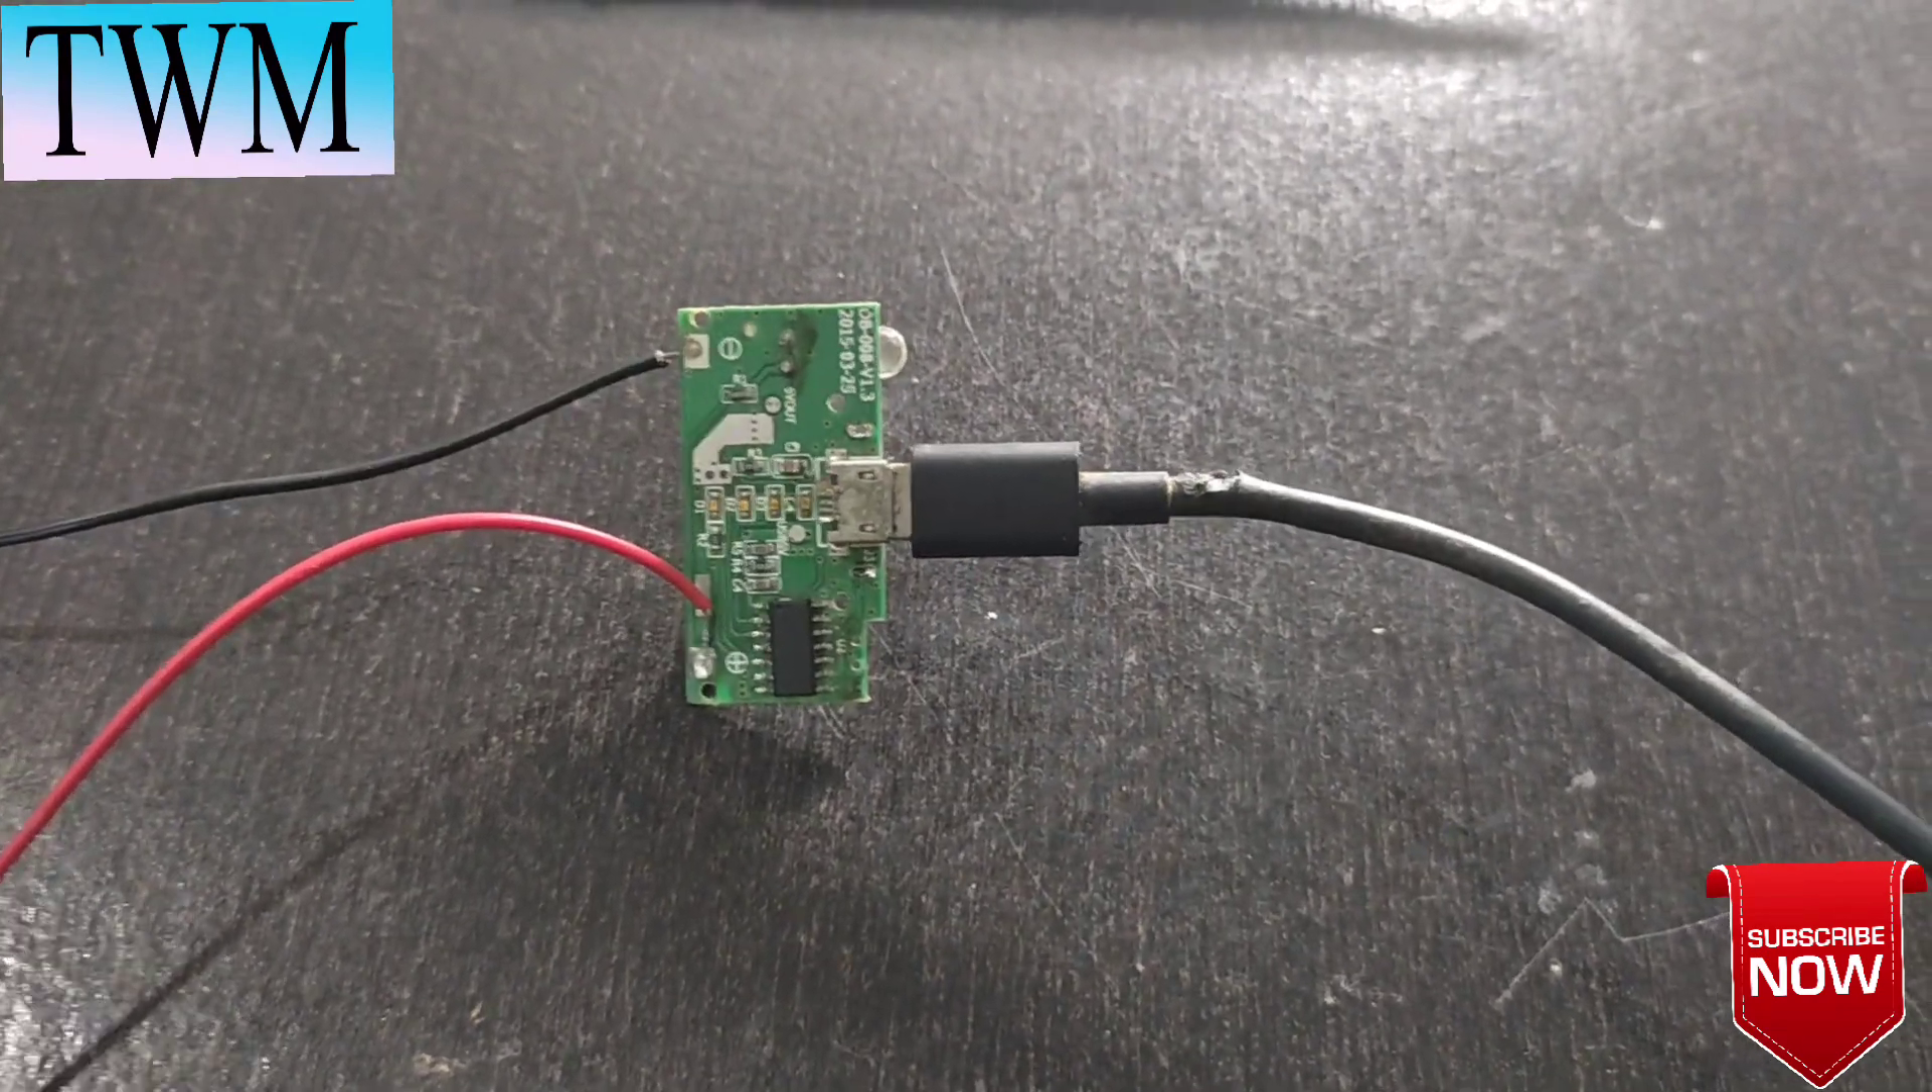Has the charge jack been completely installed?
Yes.